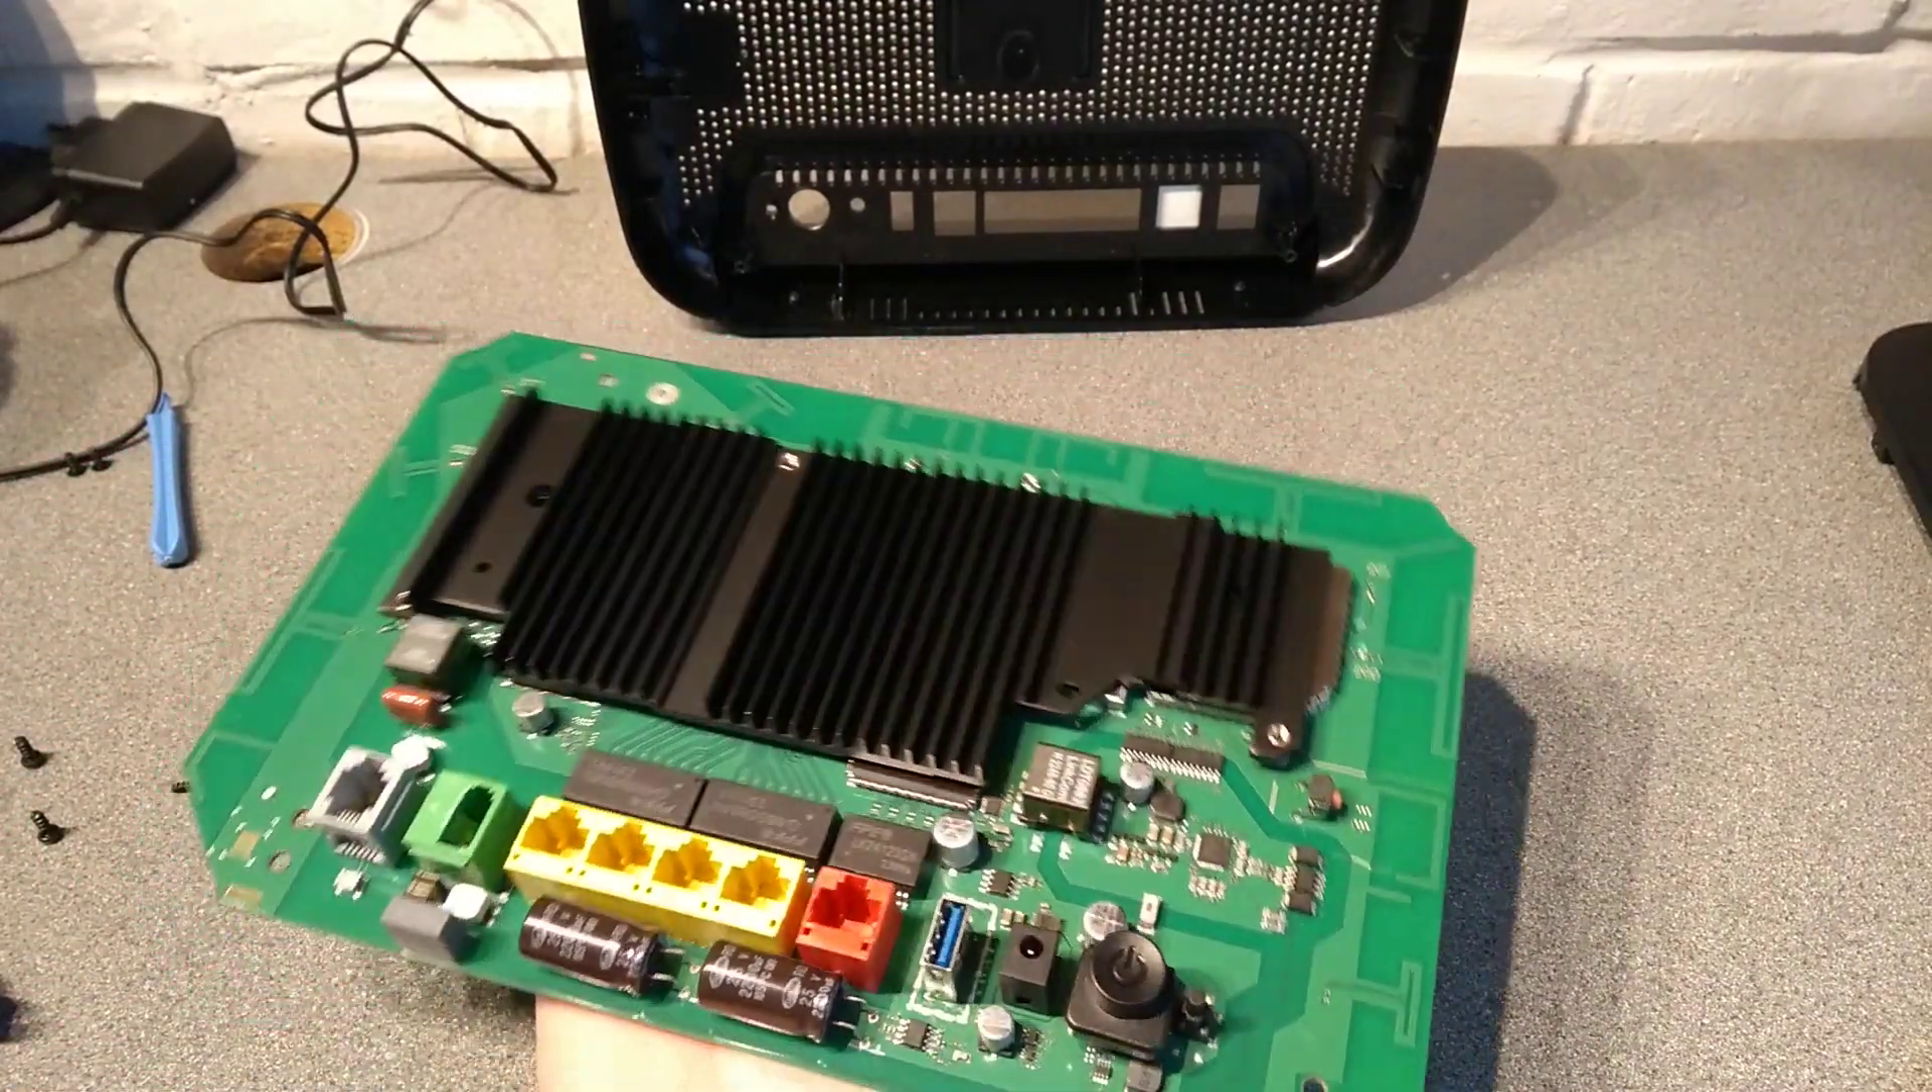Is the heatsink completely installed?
Yes.